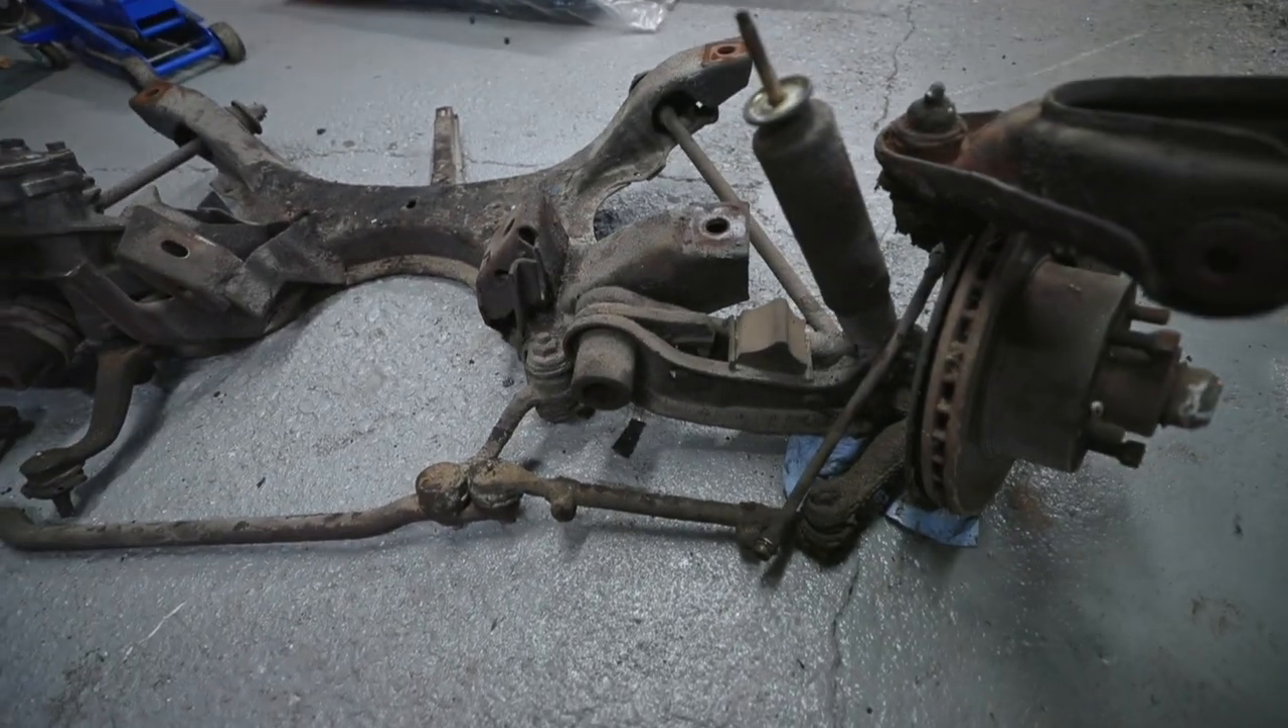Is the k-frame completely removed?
Yes.